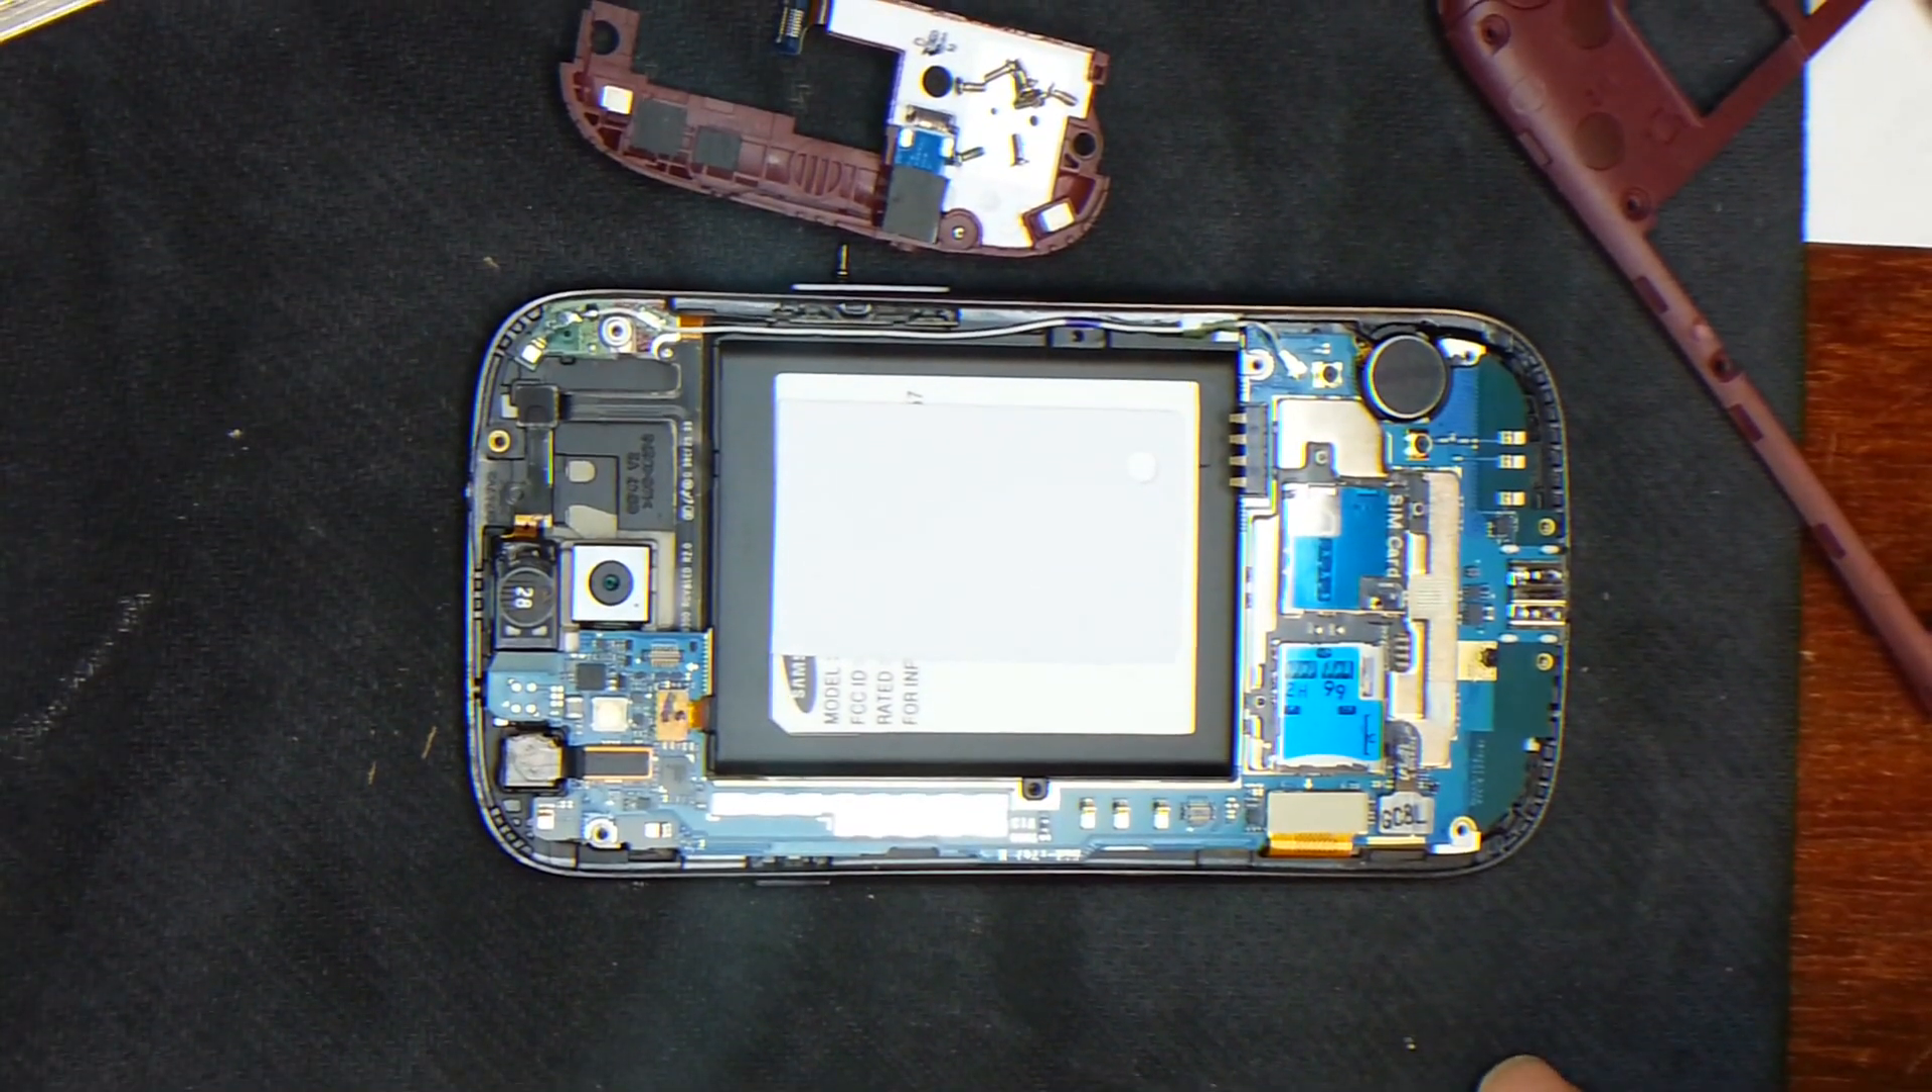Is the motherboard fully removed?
No.